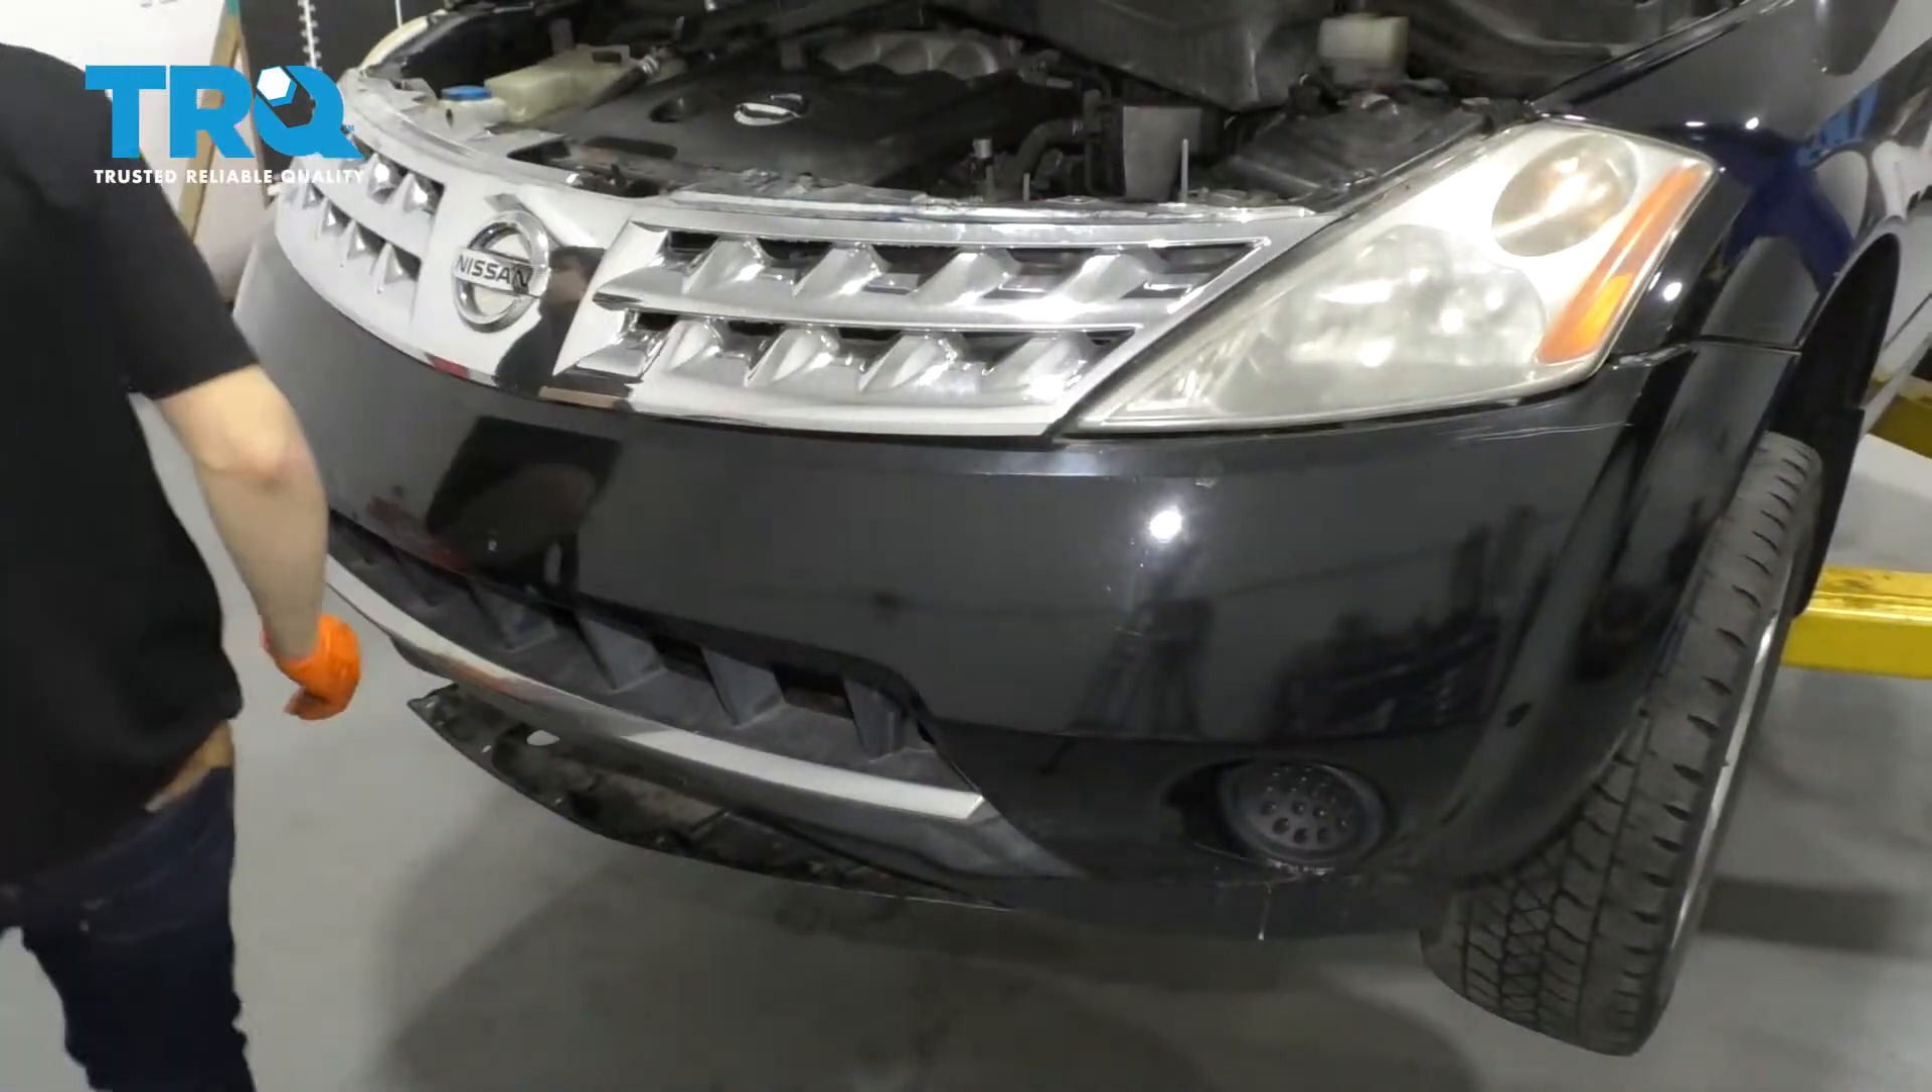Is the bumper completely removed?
No.